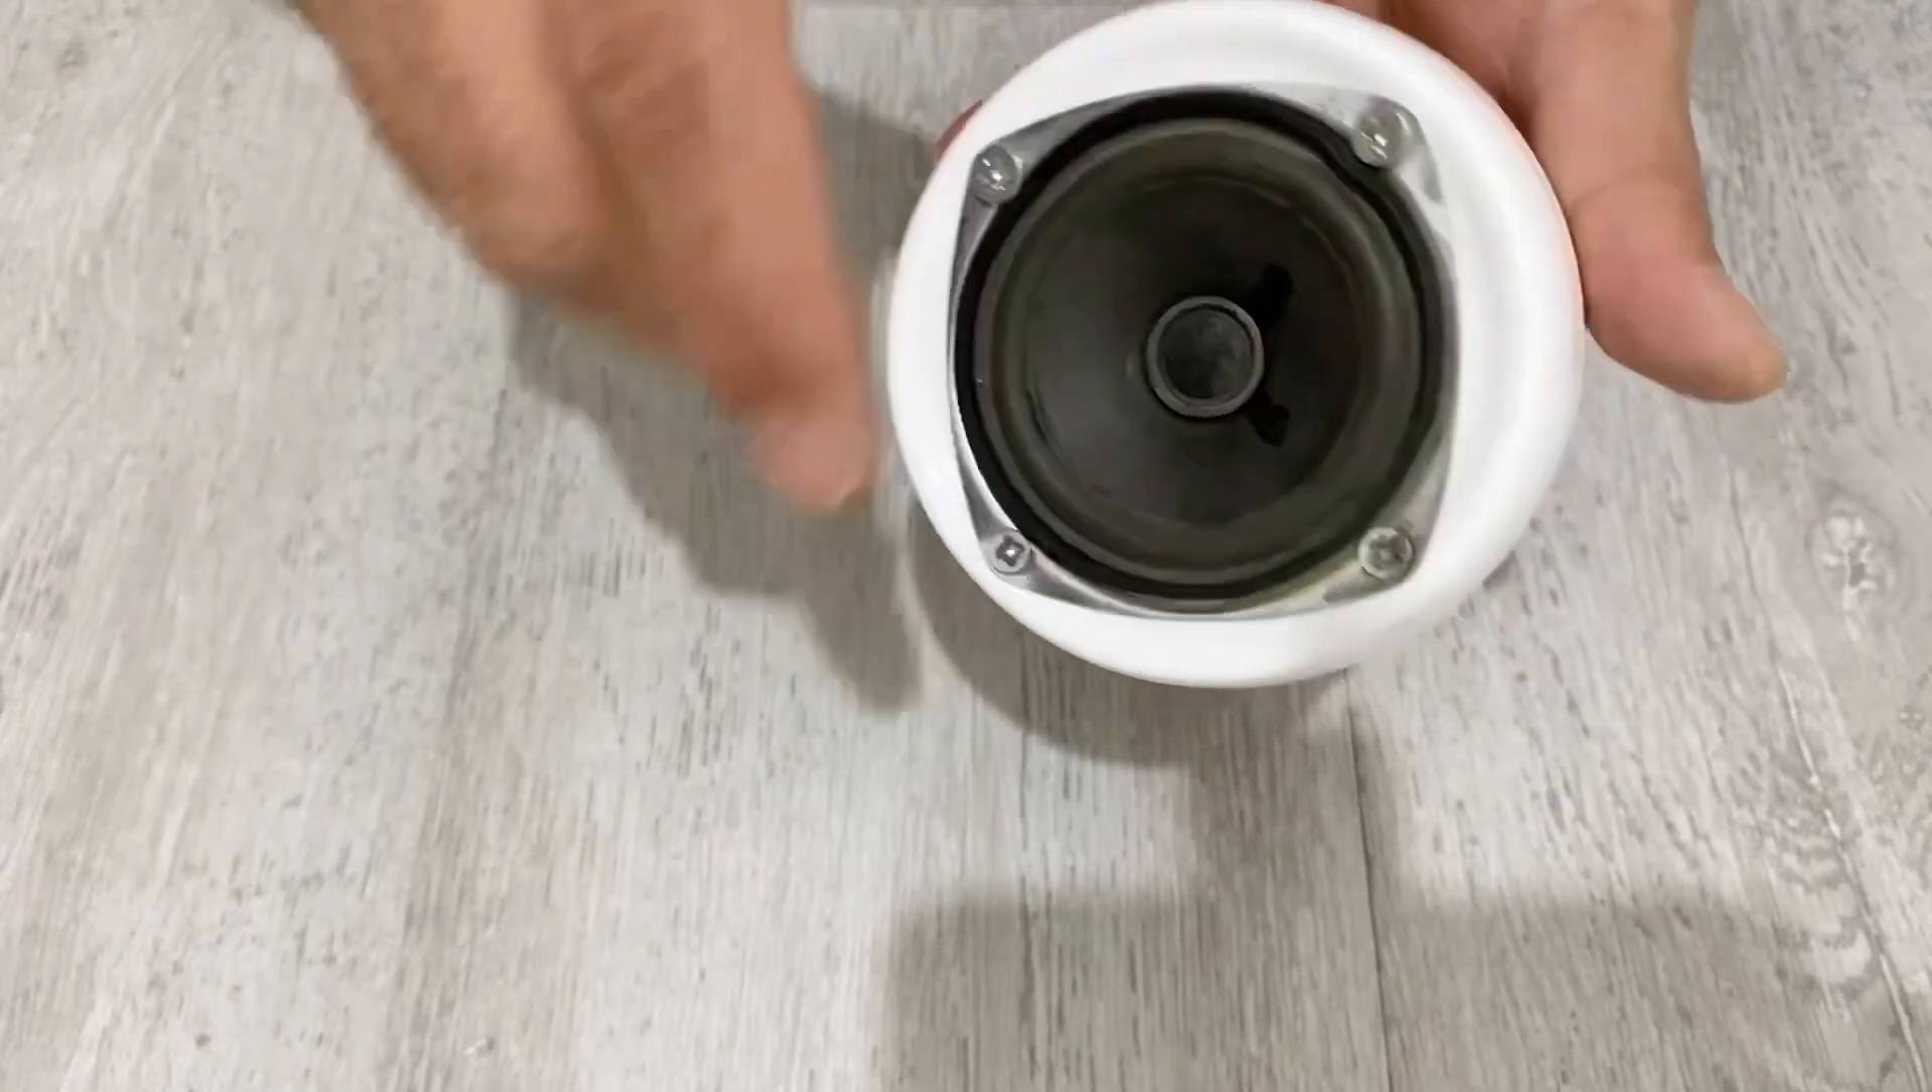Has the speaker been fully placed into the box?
Yes.